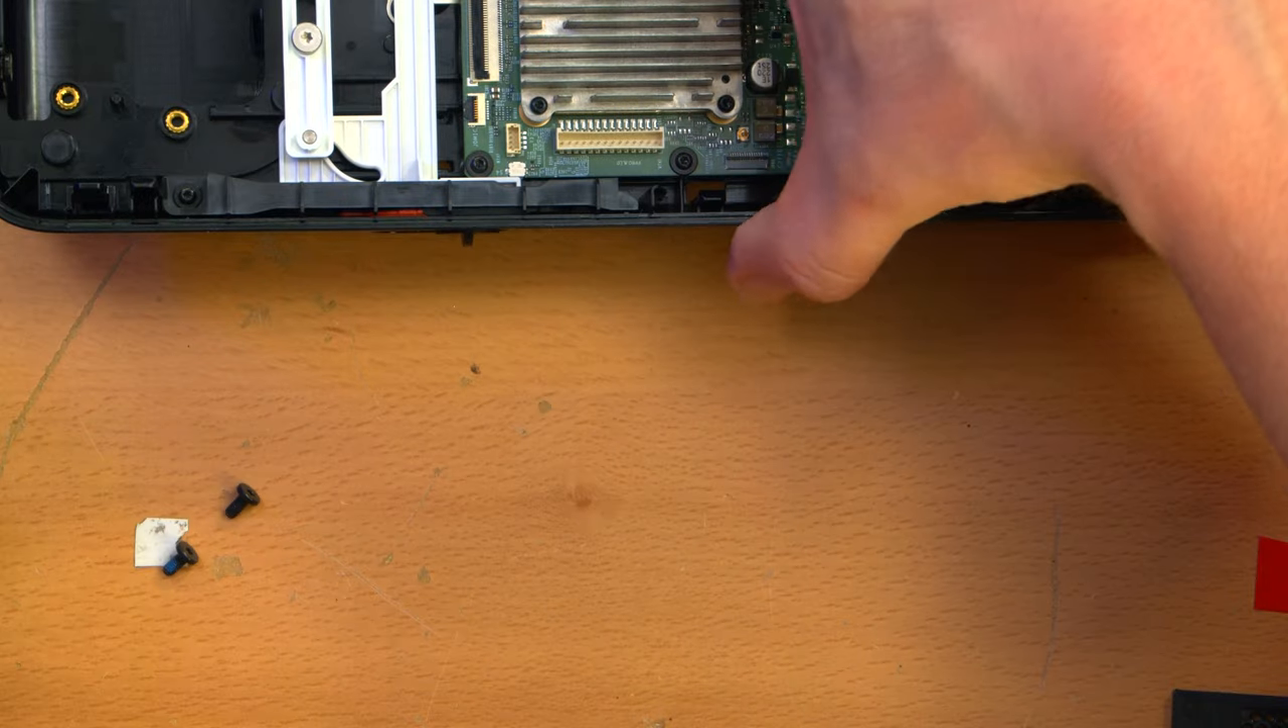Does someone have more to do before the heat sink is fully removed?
Yes.